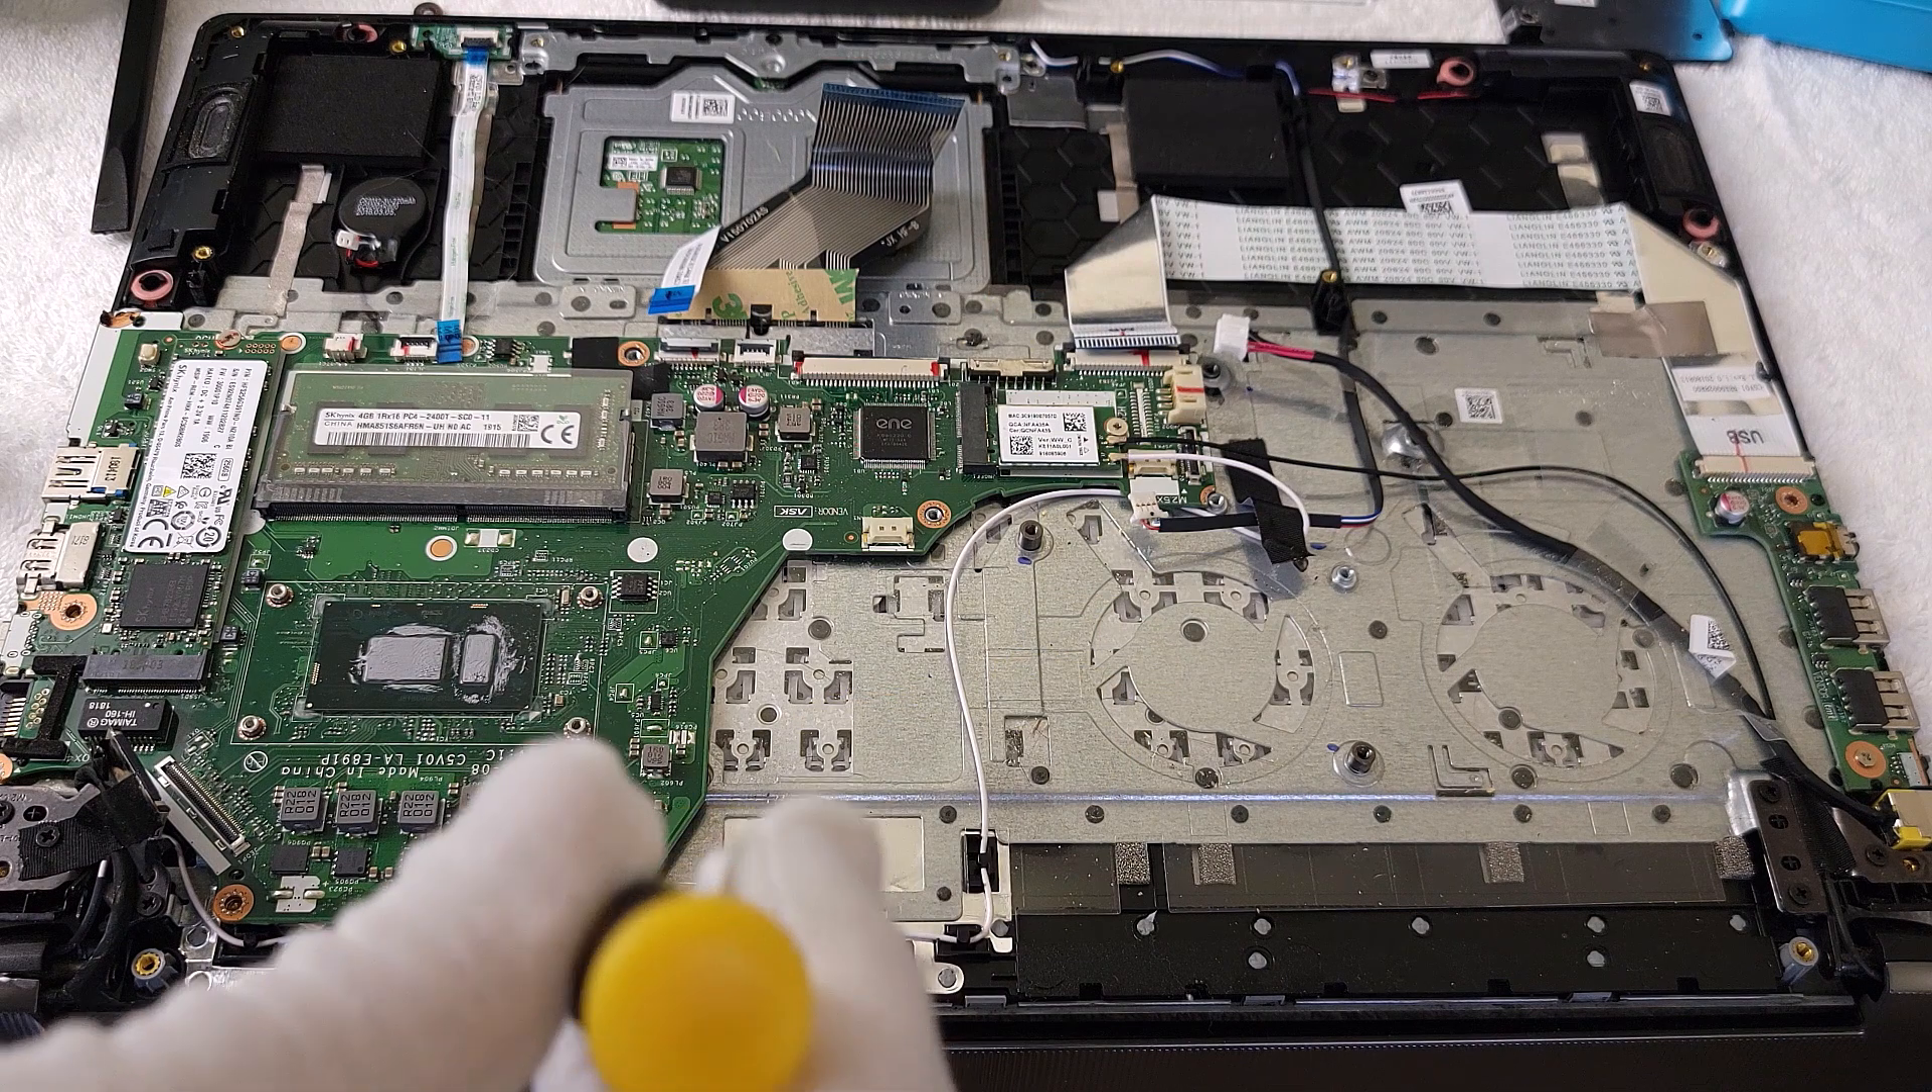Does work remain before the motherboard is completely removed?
Yes.